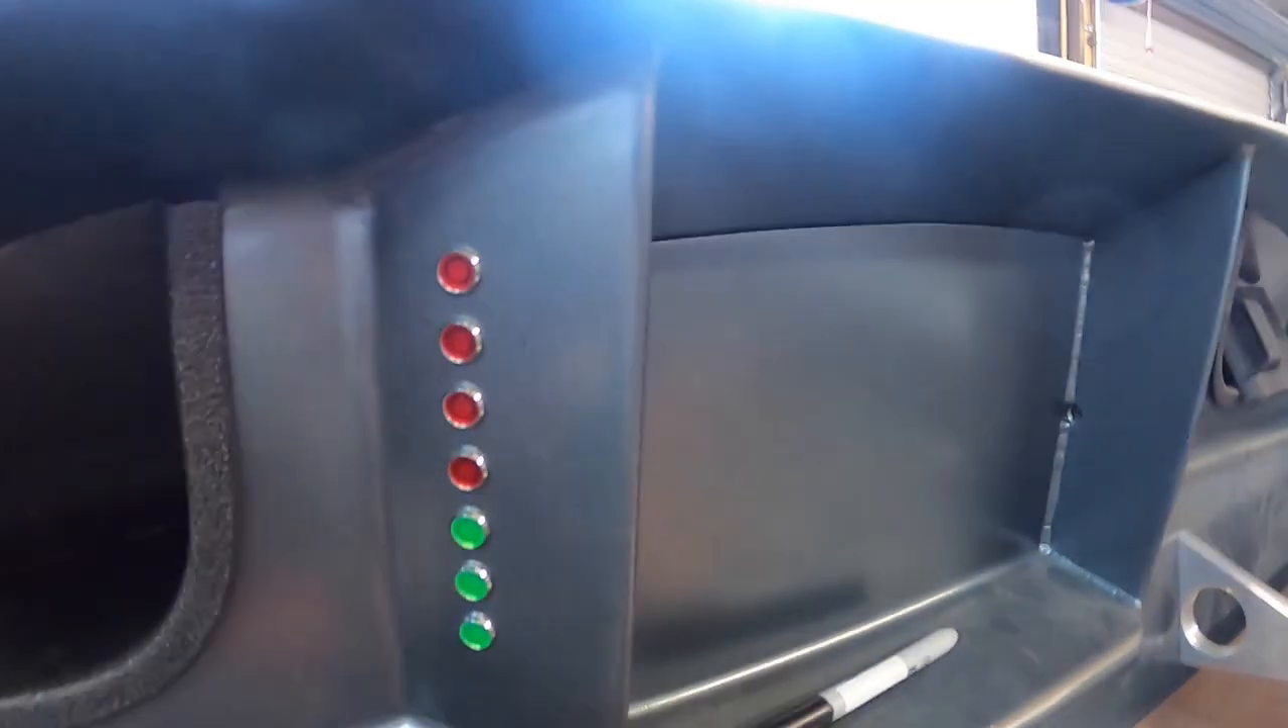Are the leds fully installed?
Yes.